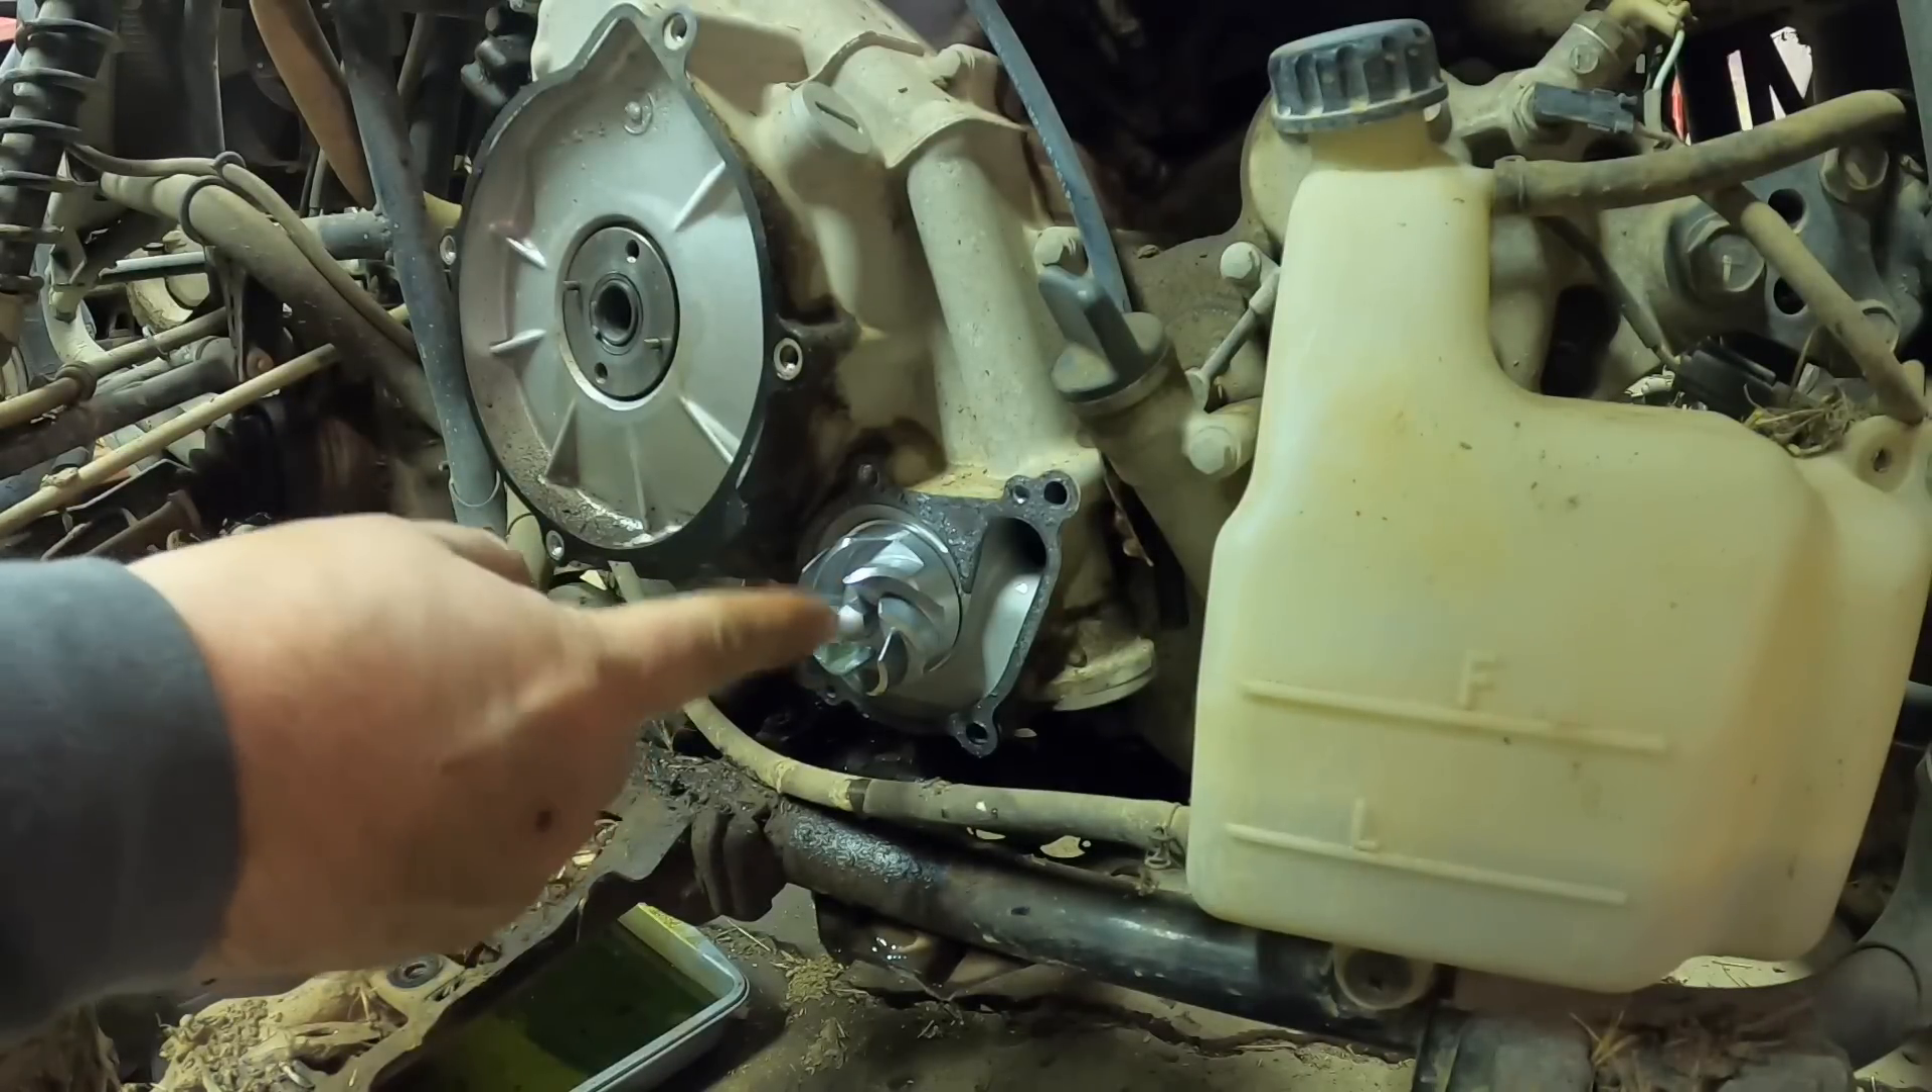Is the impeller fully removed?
No.